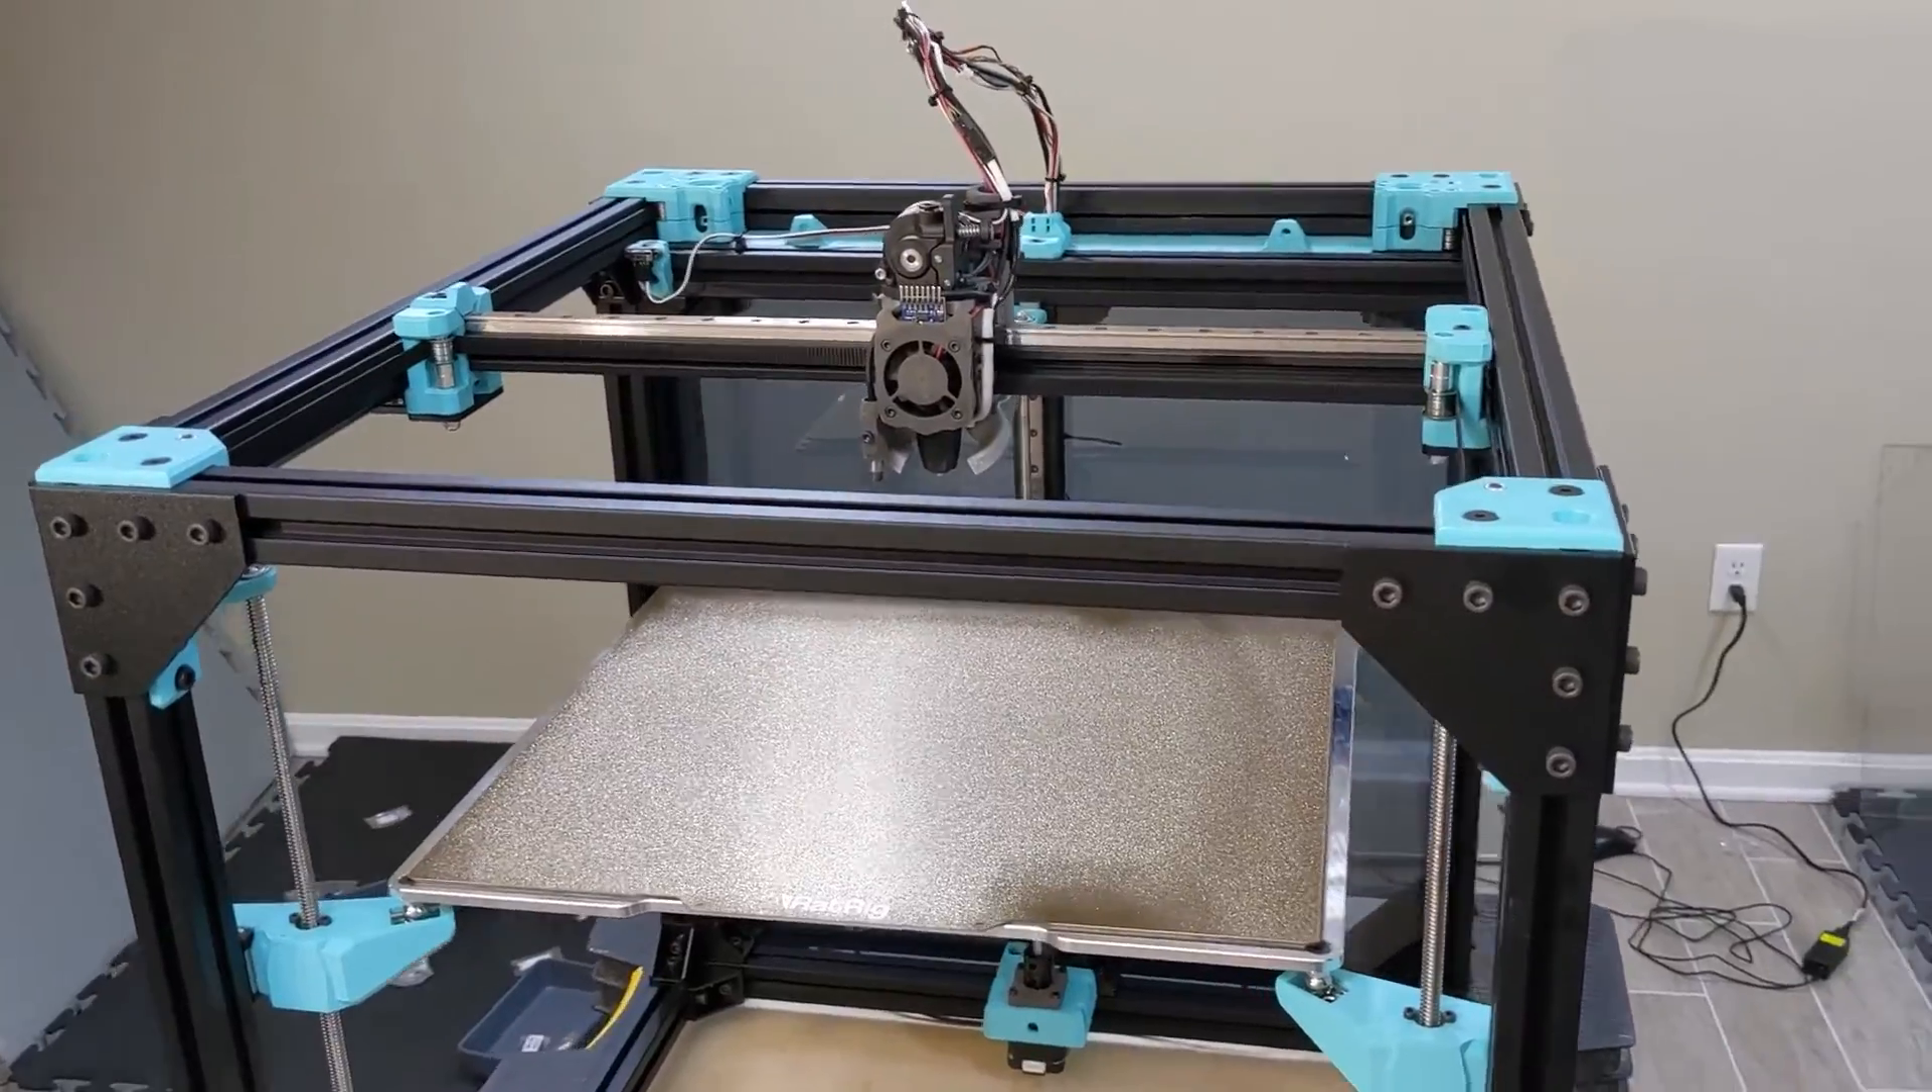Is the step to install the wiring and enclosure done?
No.